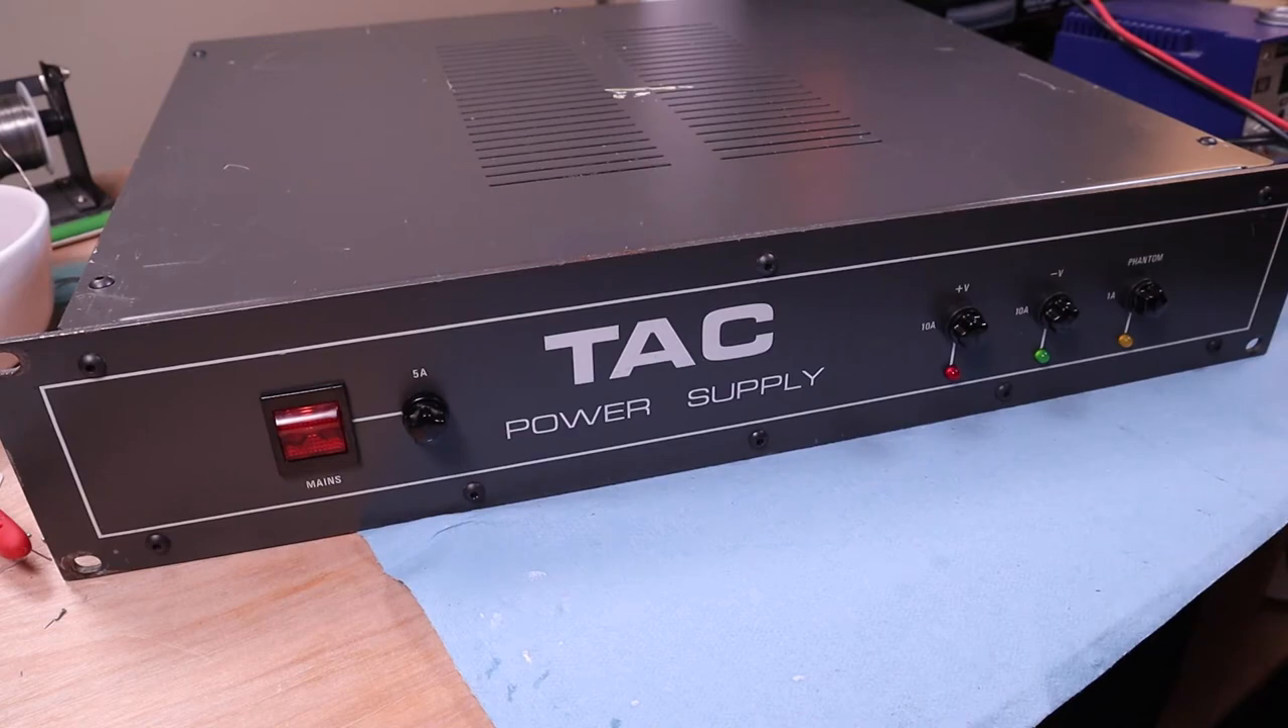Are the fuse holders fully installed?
Yes.